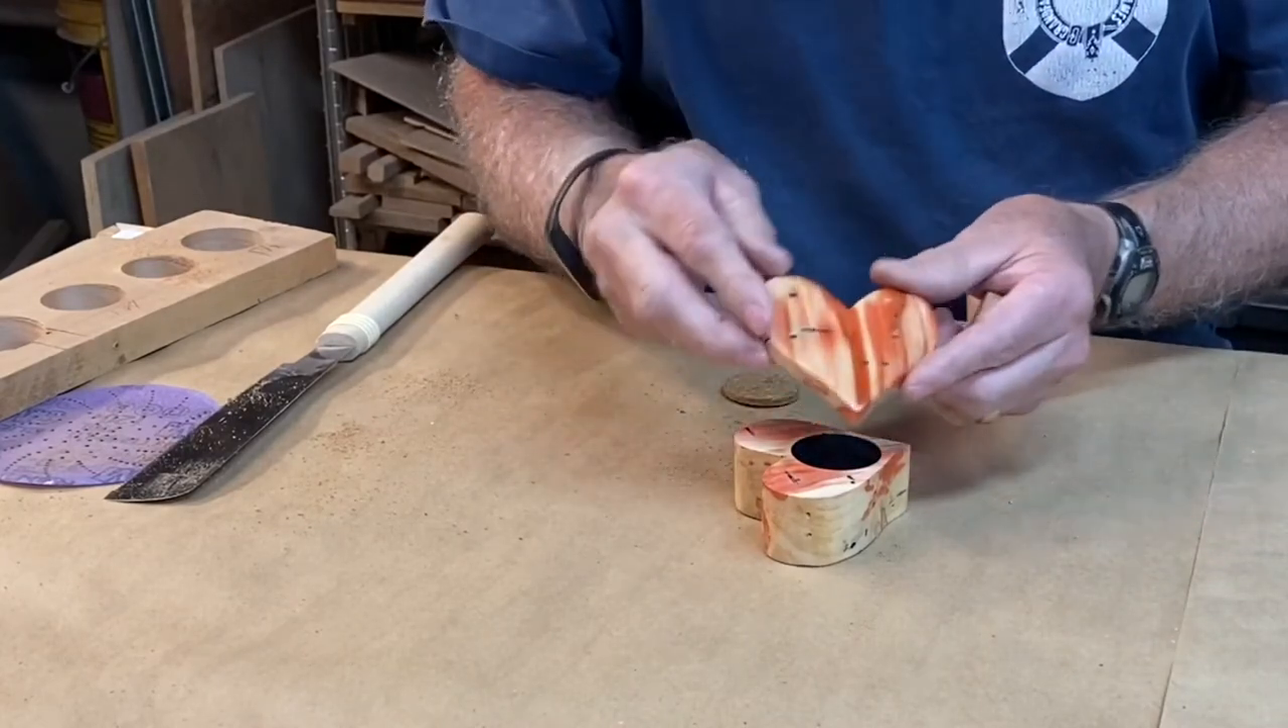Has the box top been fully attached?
No.